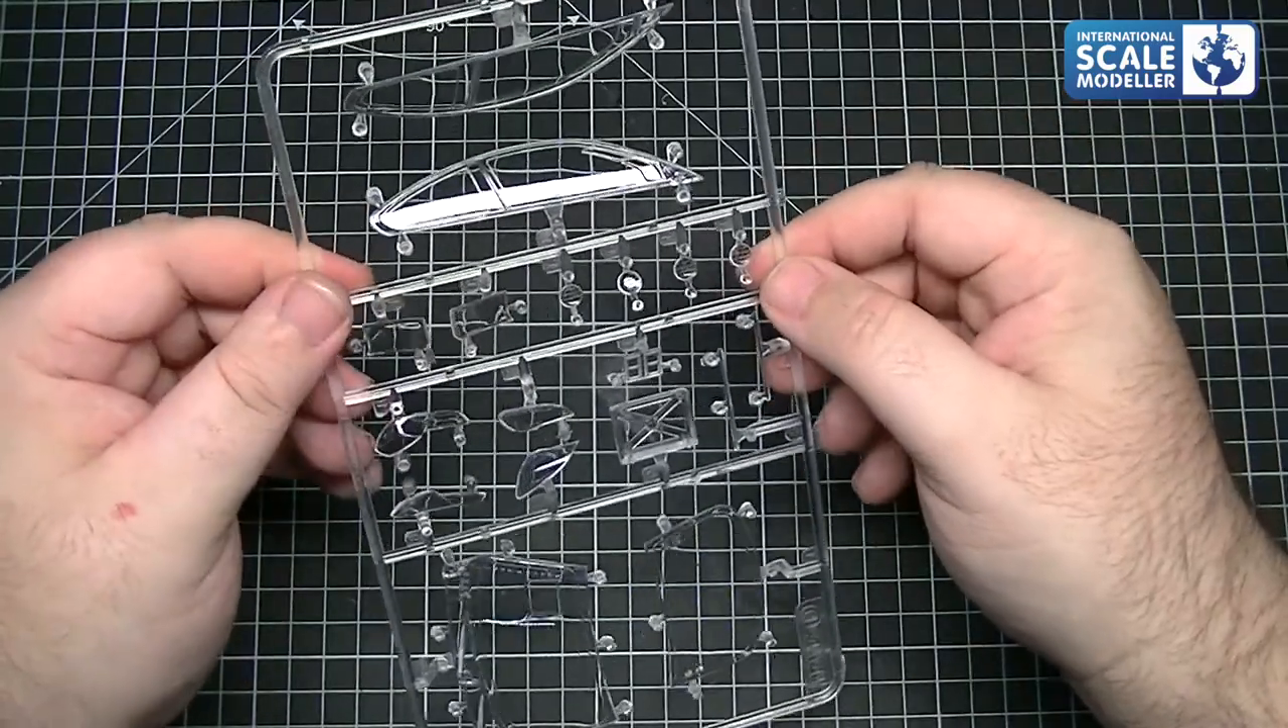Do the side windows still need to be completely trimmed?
Yes.